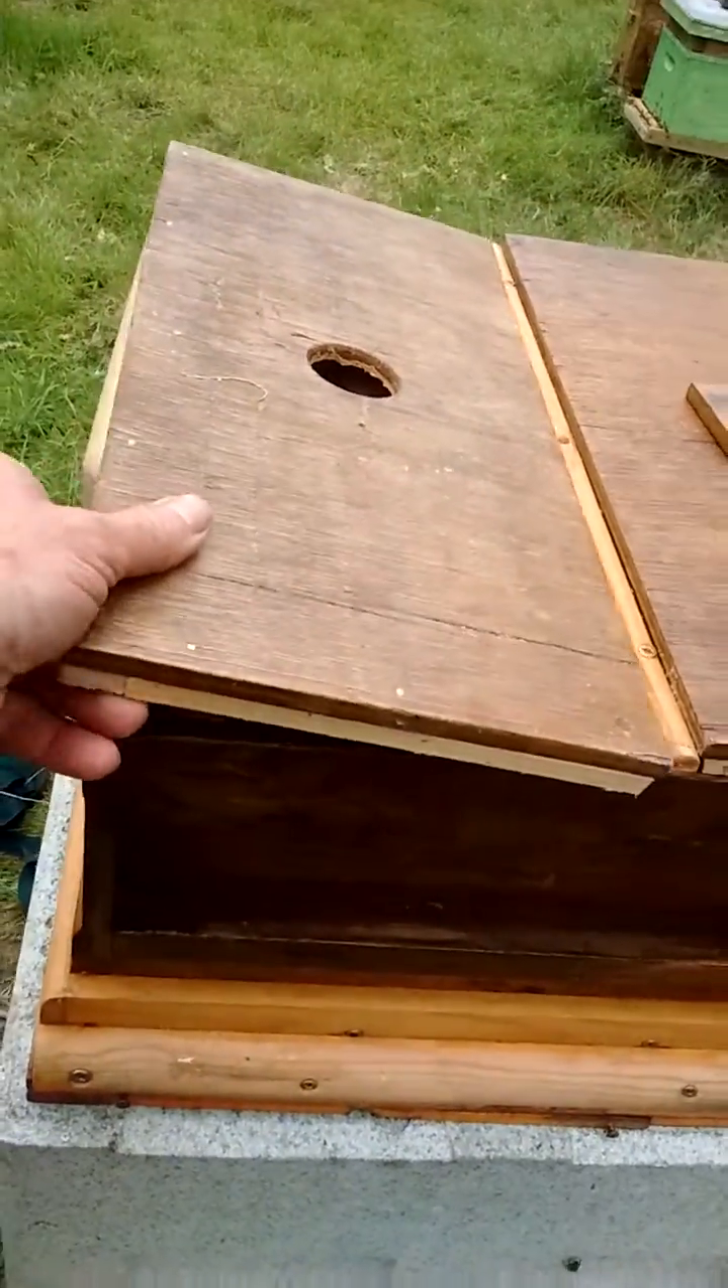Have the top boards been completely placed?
No.